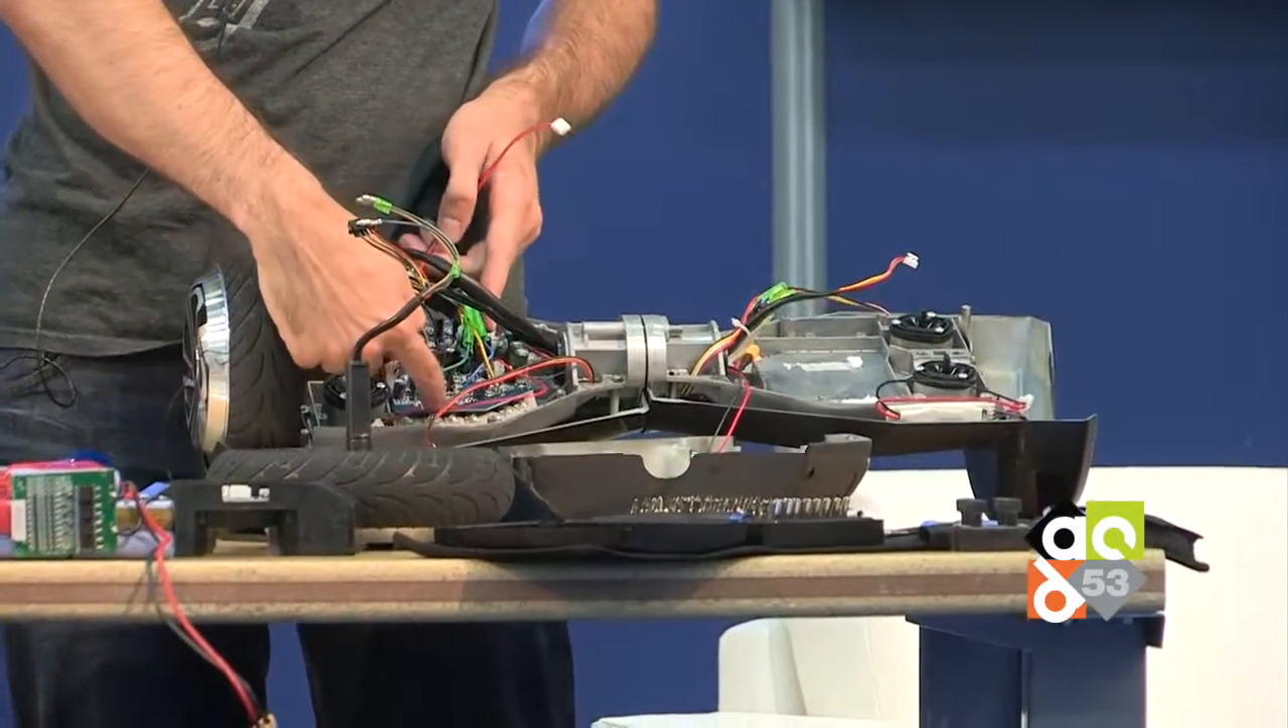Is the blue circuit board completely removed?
No.